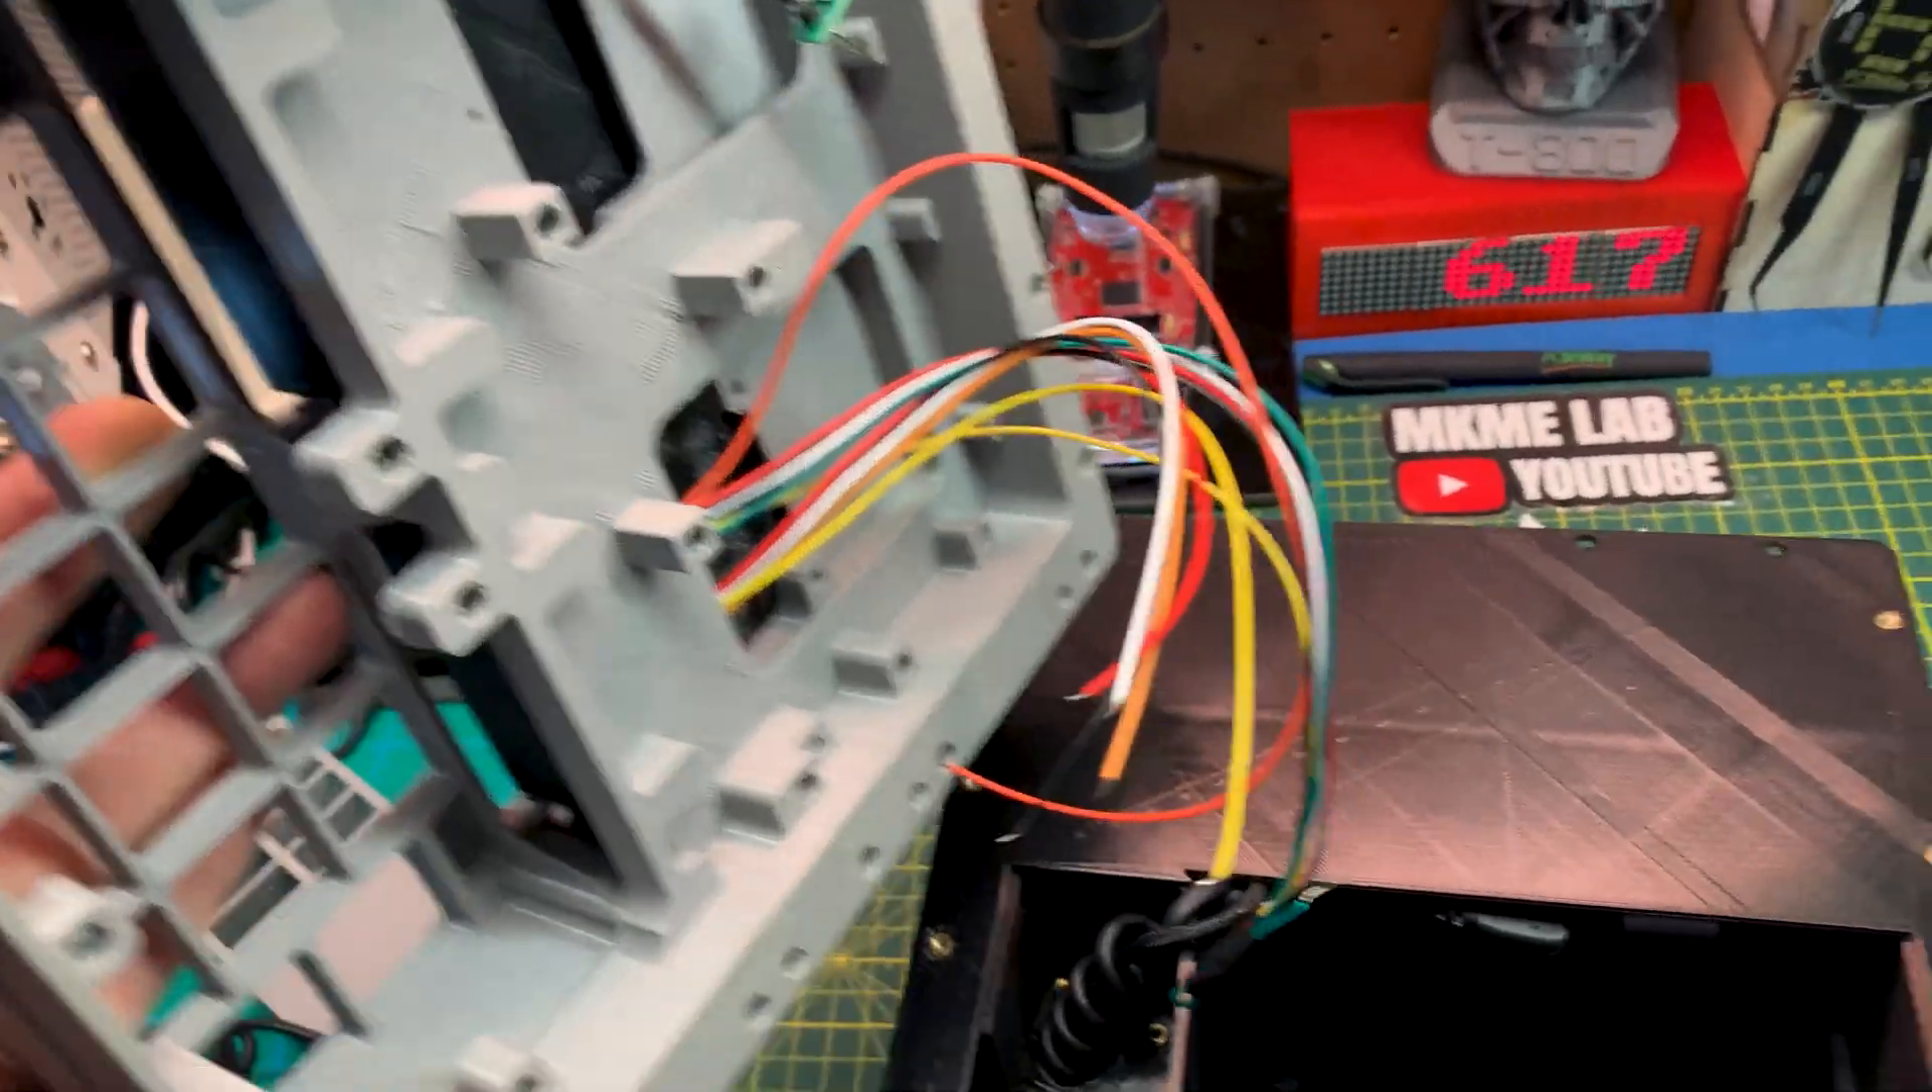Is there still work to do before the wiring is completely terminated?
Yes.